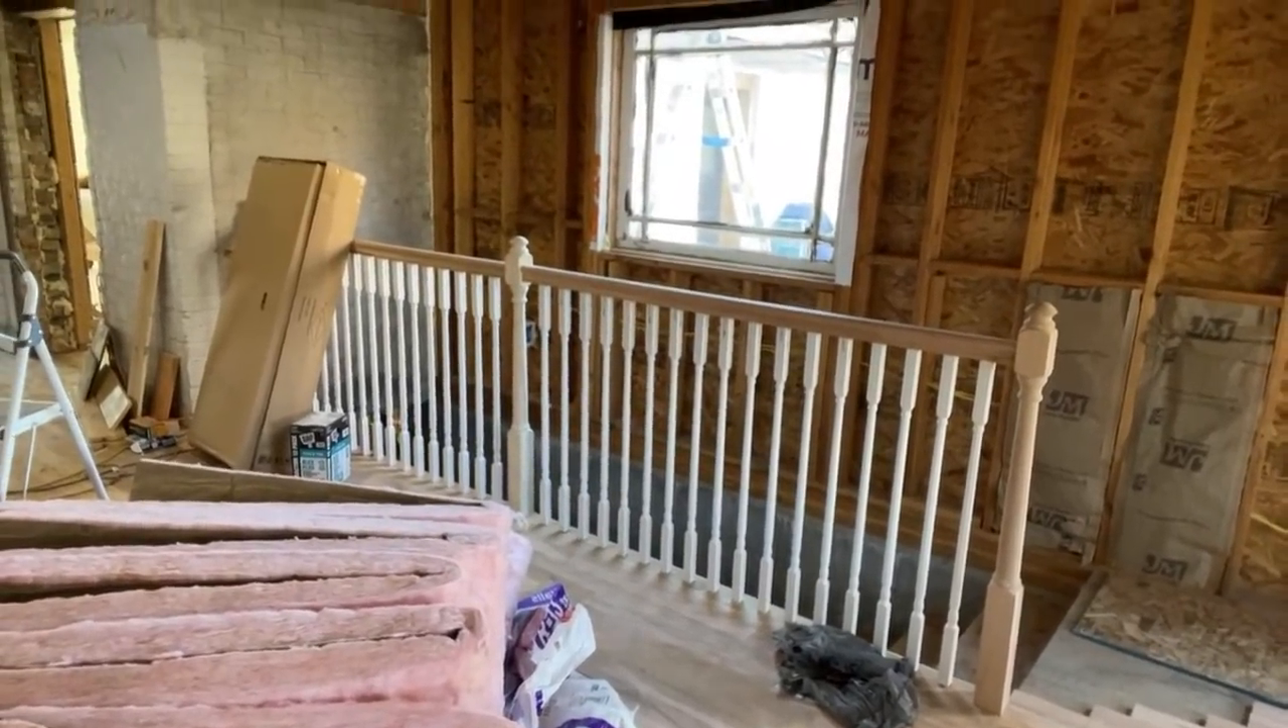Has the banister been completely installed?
Yes.